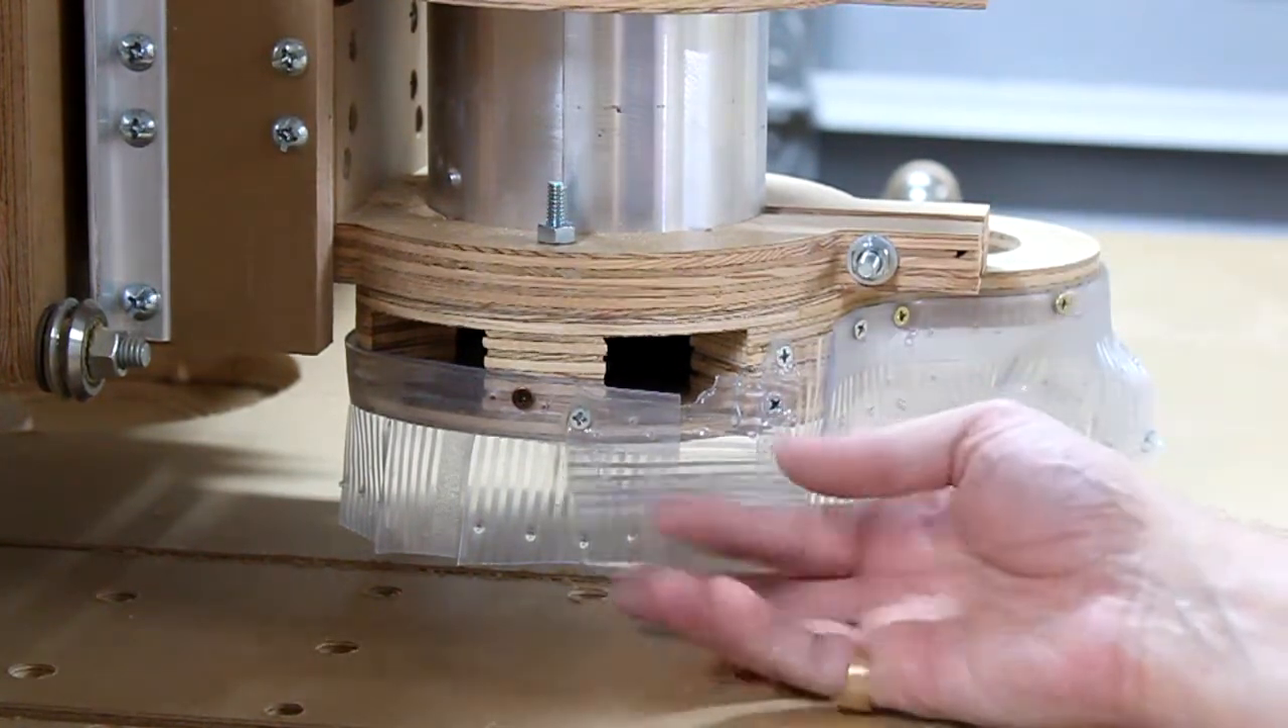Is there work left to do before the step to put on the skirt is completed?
No.